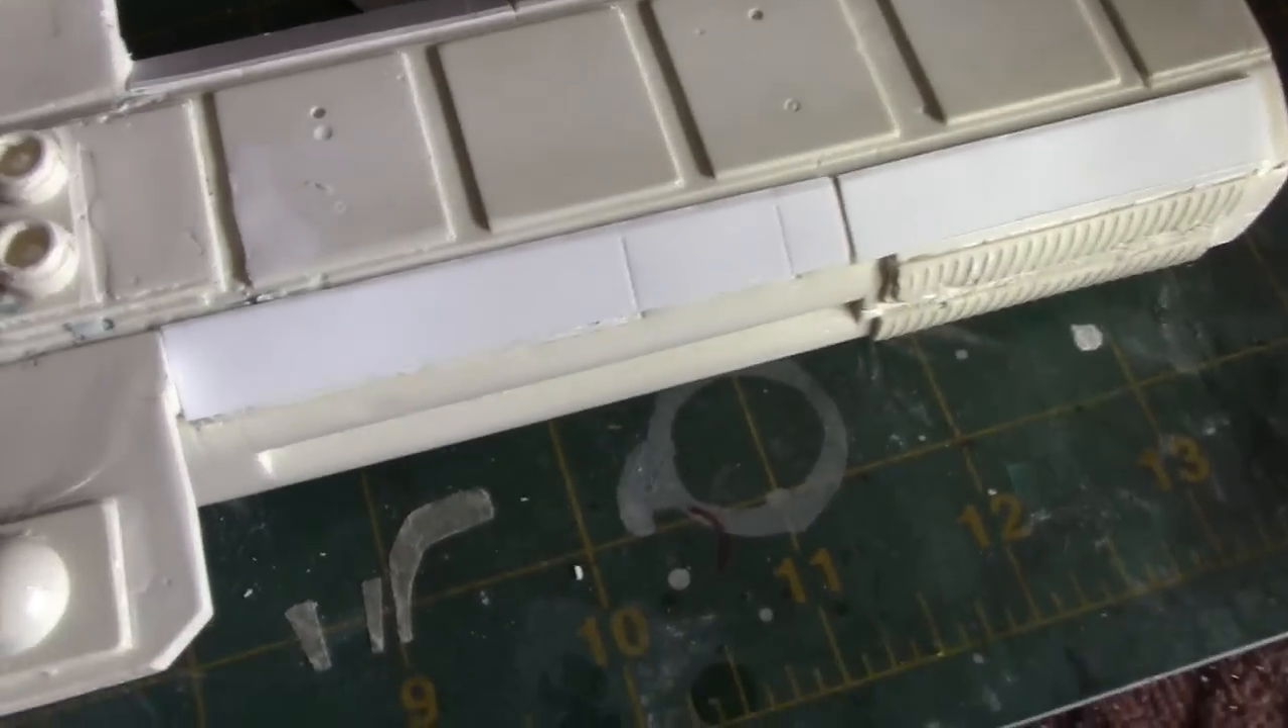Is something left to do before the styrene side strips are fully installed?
No.